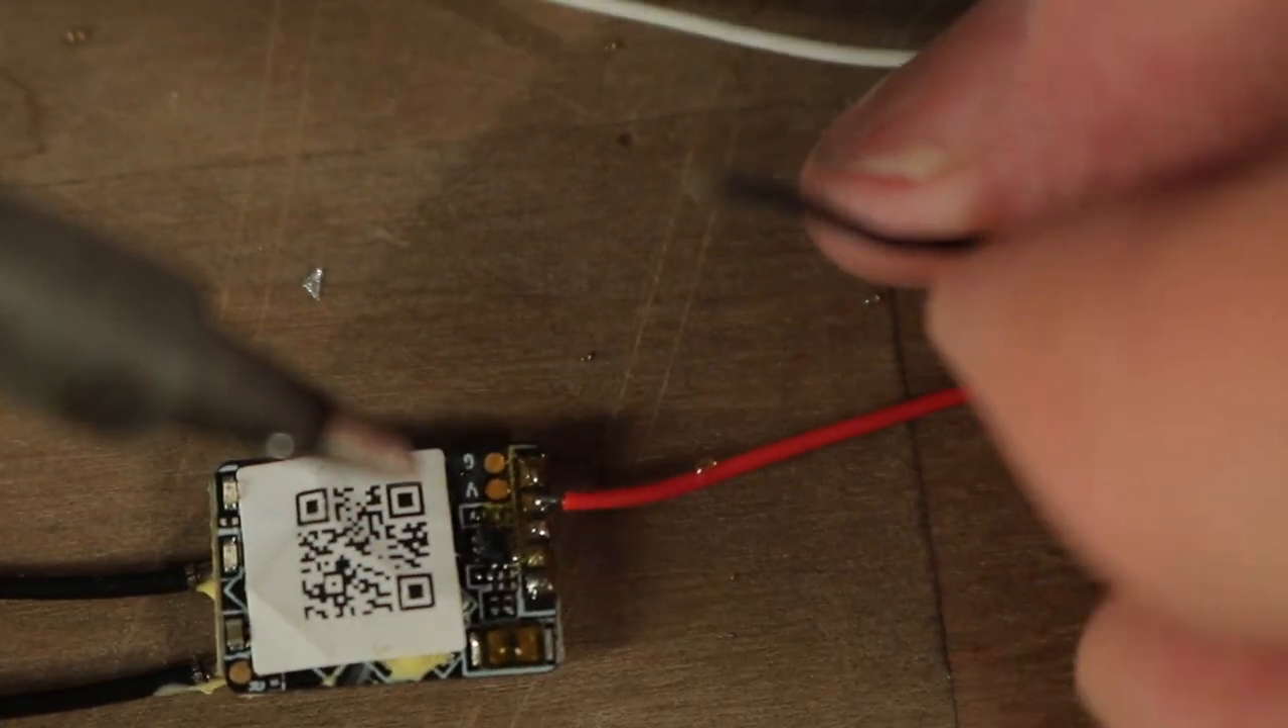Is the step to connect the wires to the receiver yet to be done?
Yes.